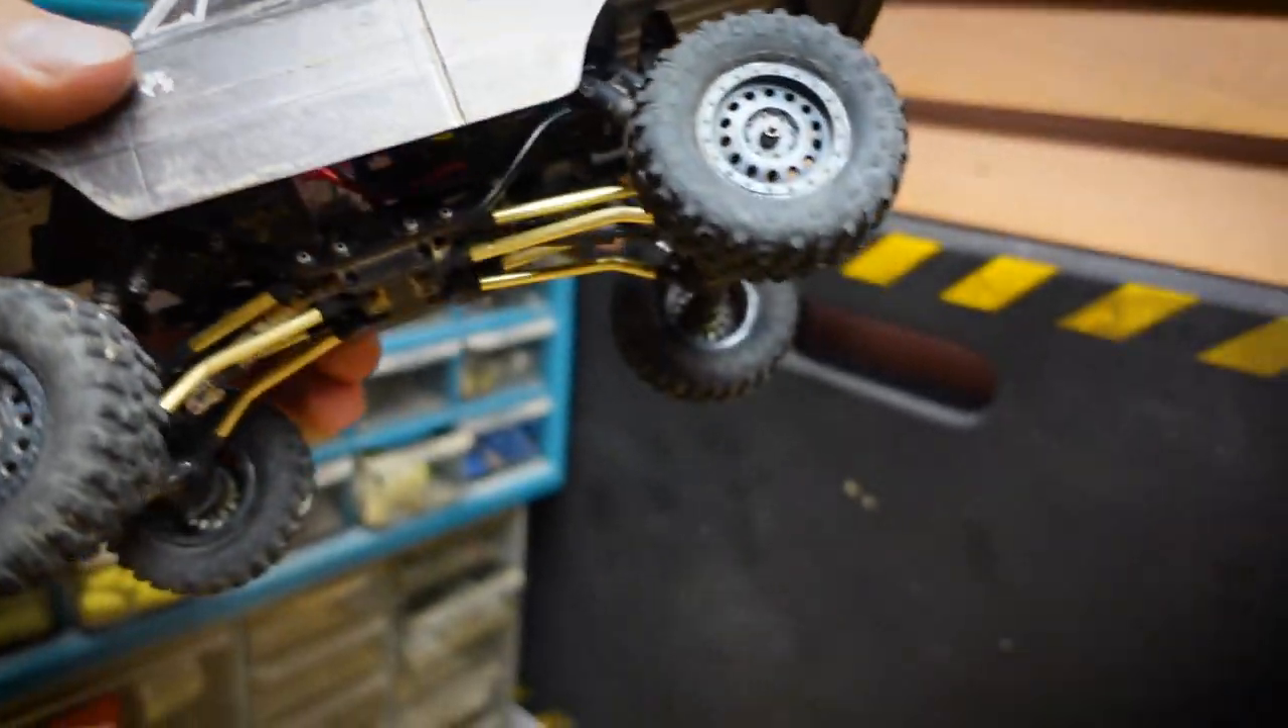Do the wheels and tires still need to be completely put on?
No.